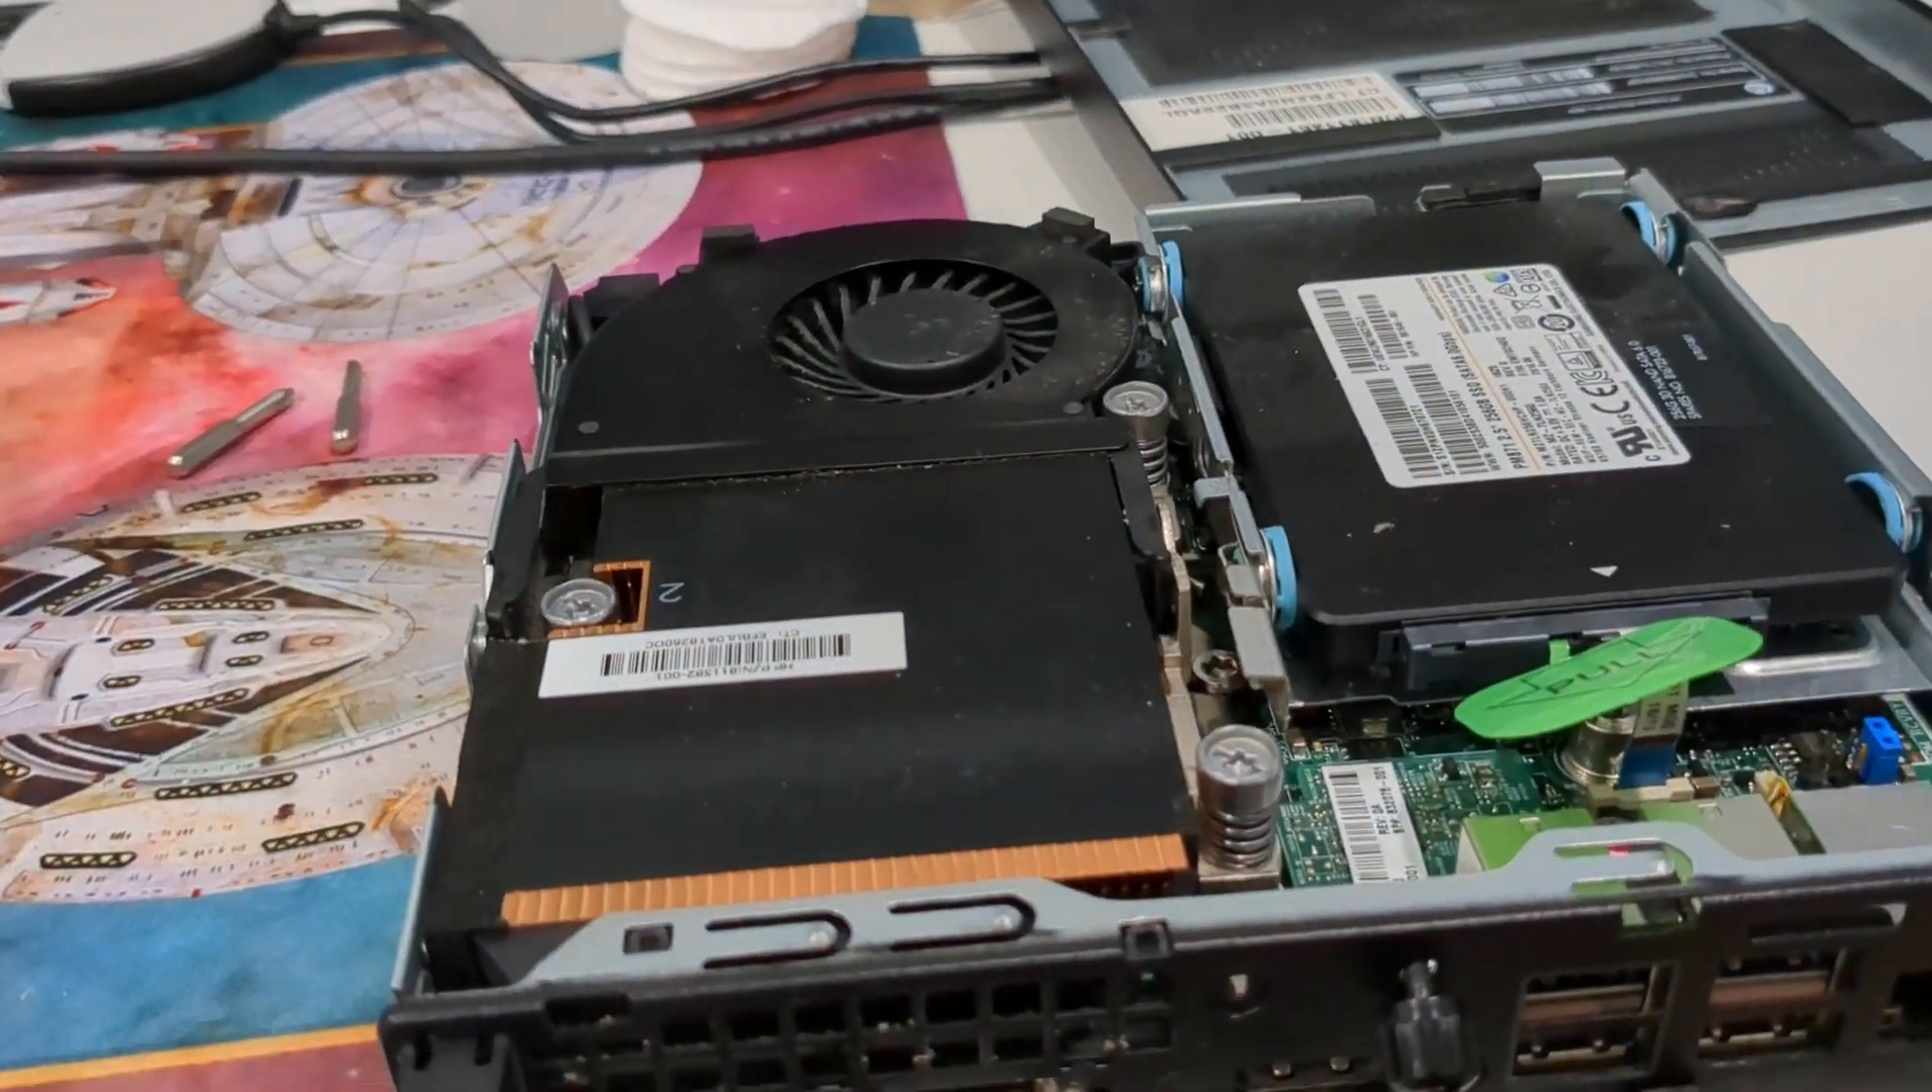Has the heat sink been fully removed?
No.